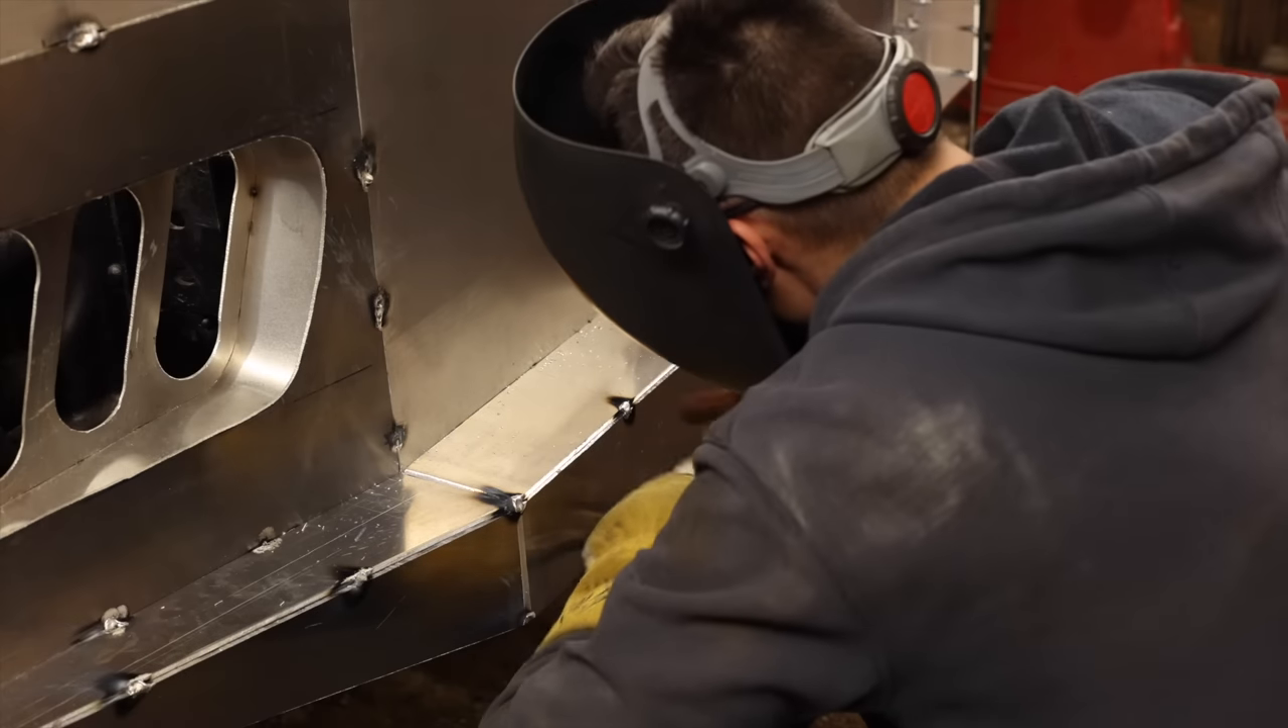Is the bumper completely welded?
No.